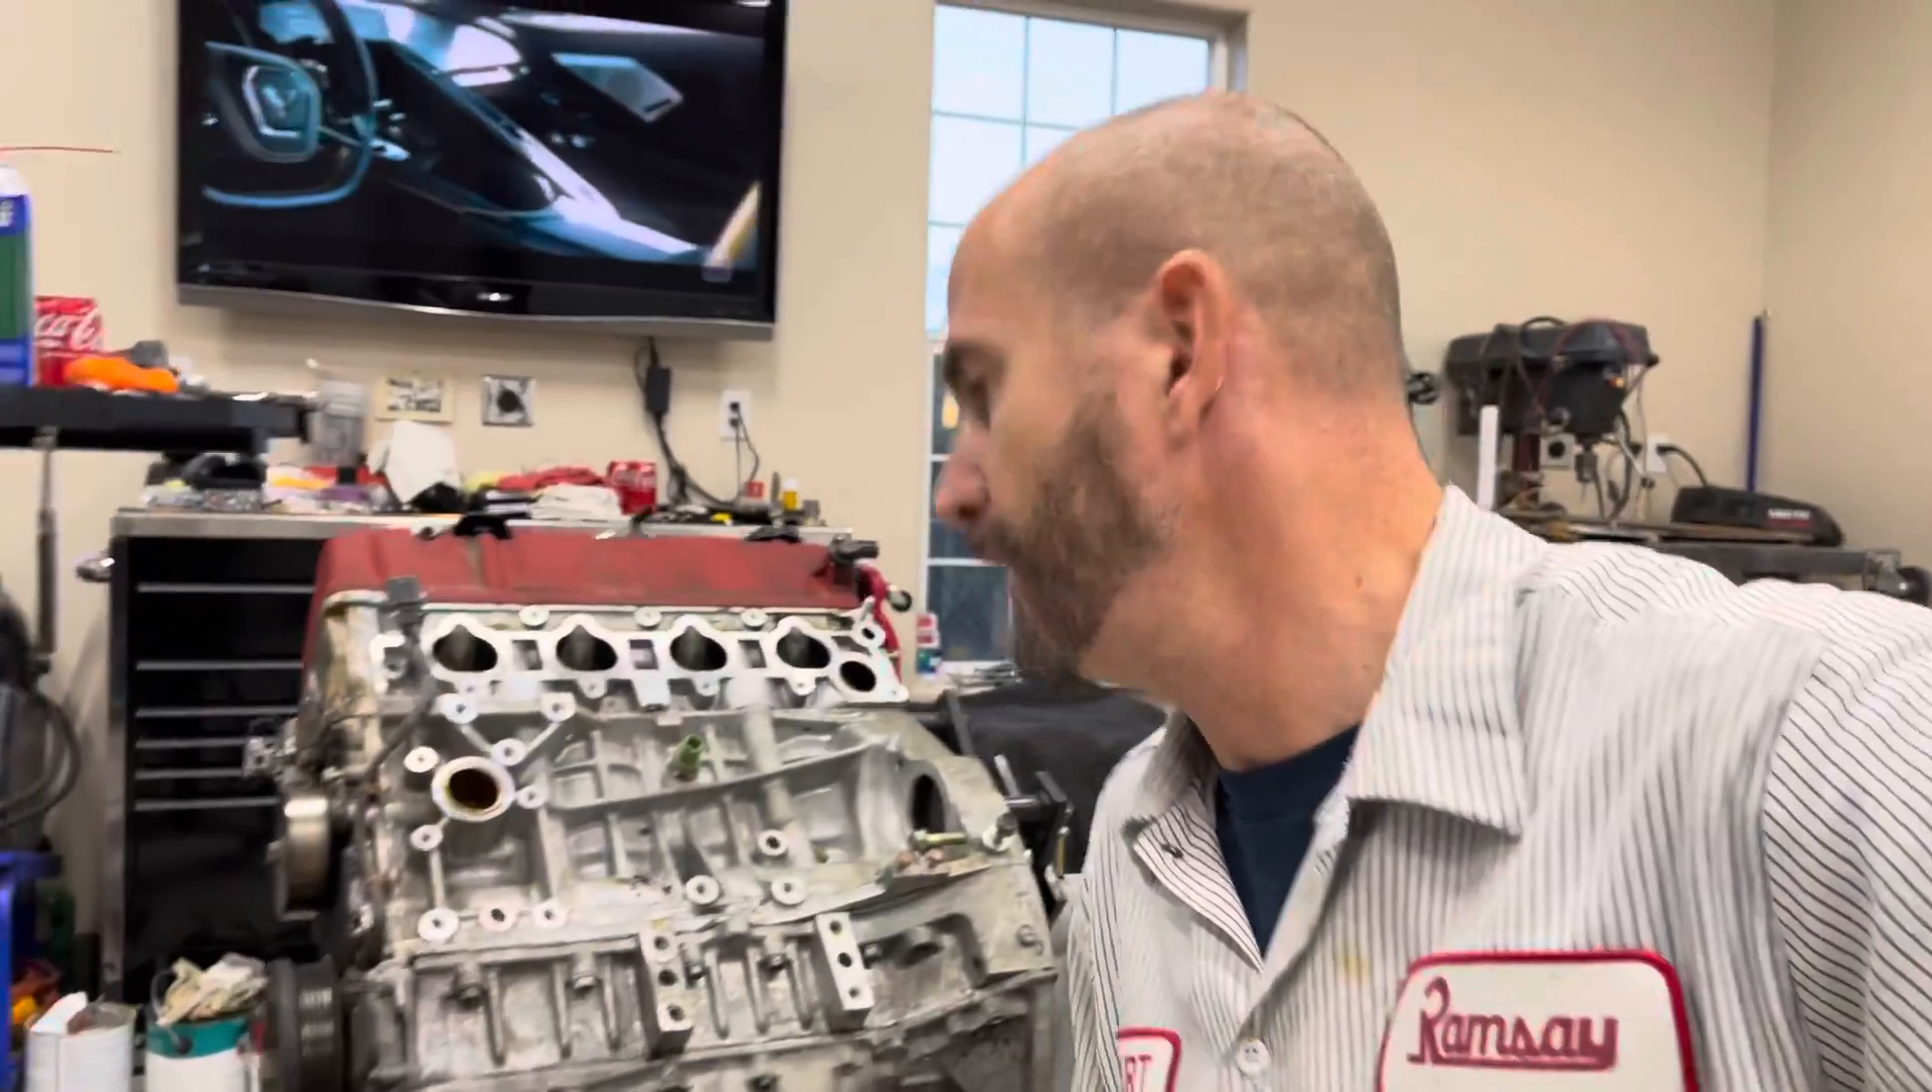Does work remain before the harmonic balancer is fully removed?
Yes.